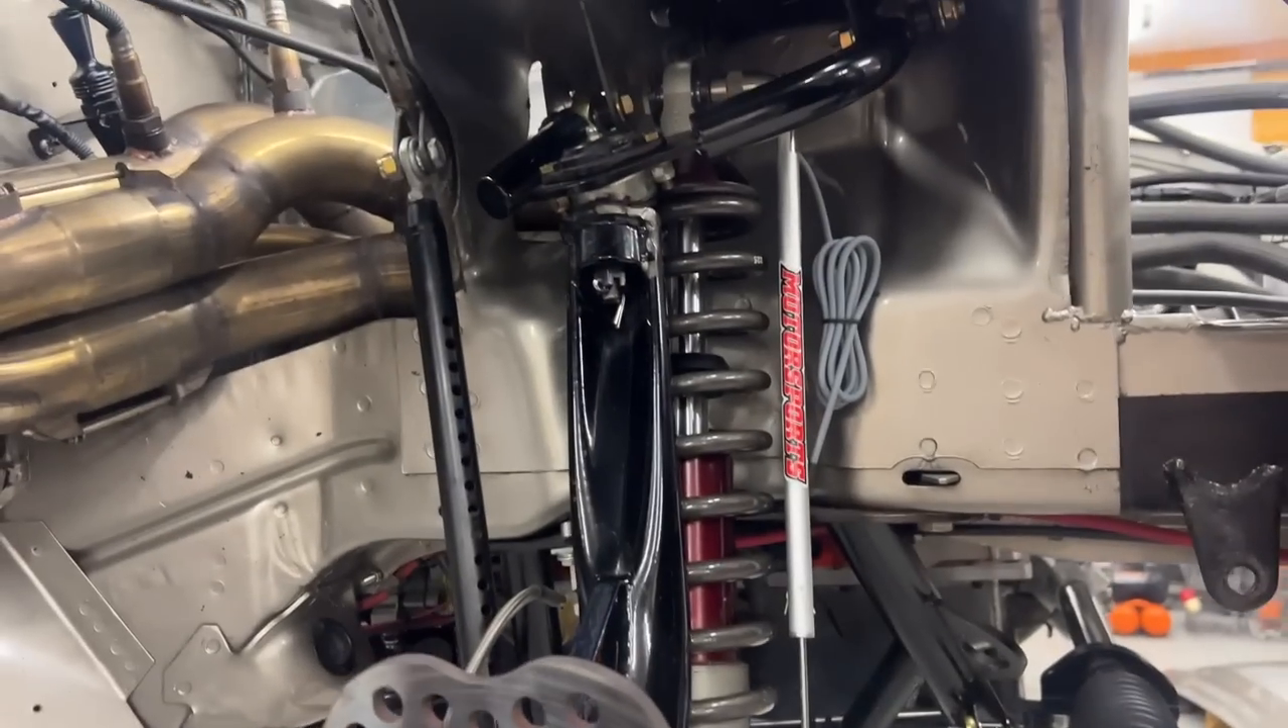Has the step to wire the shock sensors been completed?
No.